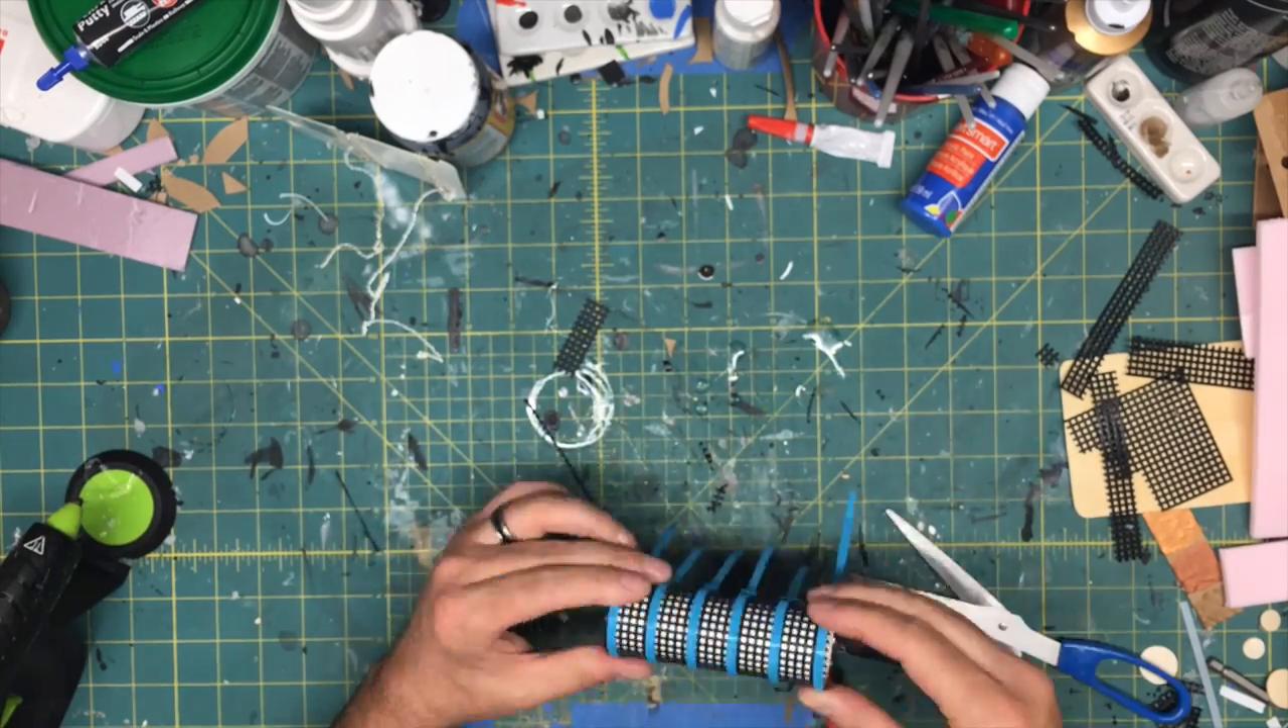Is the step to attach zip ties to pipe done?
Yes.